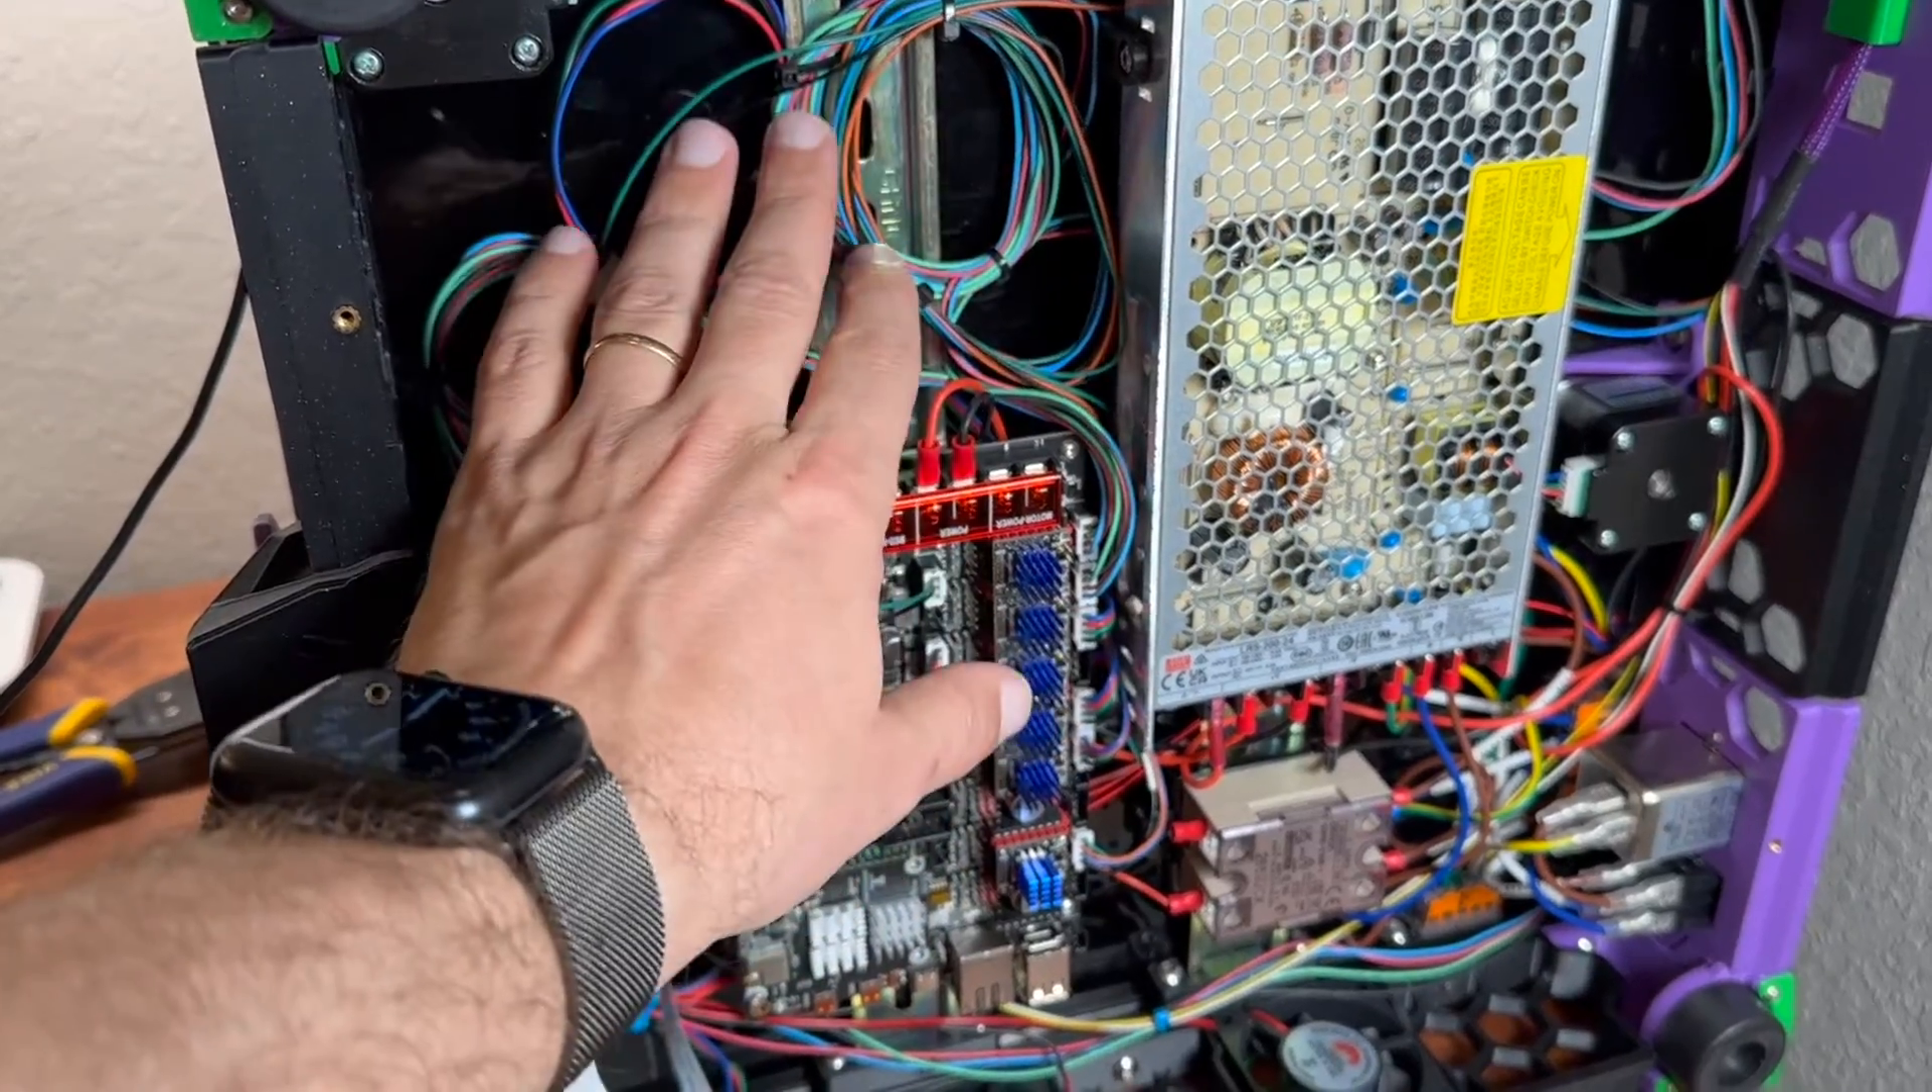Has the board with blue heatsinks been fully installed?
Yes.